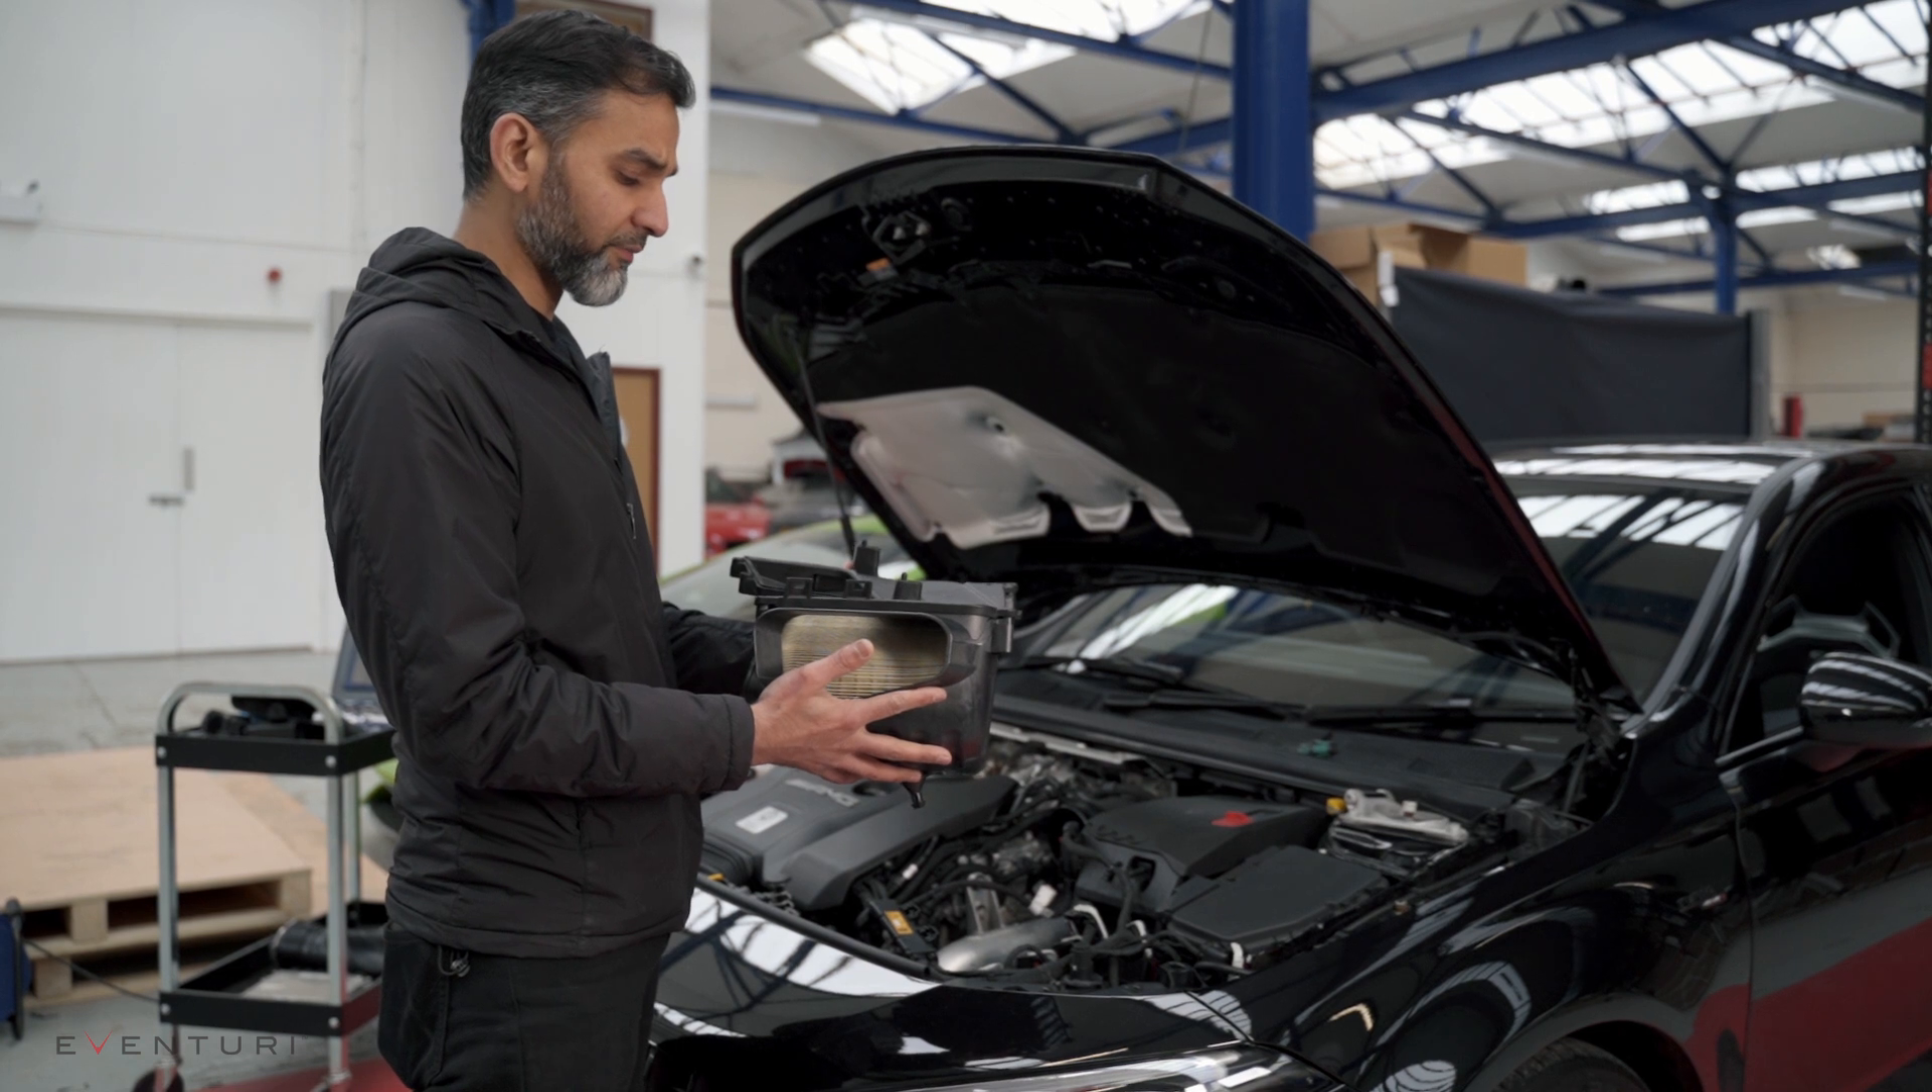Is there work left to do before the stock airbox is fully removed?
No.